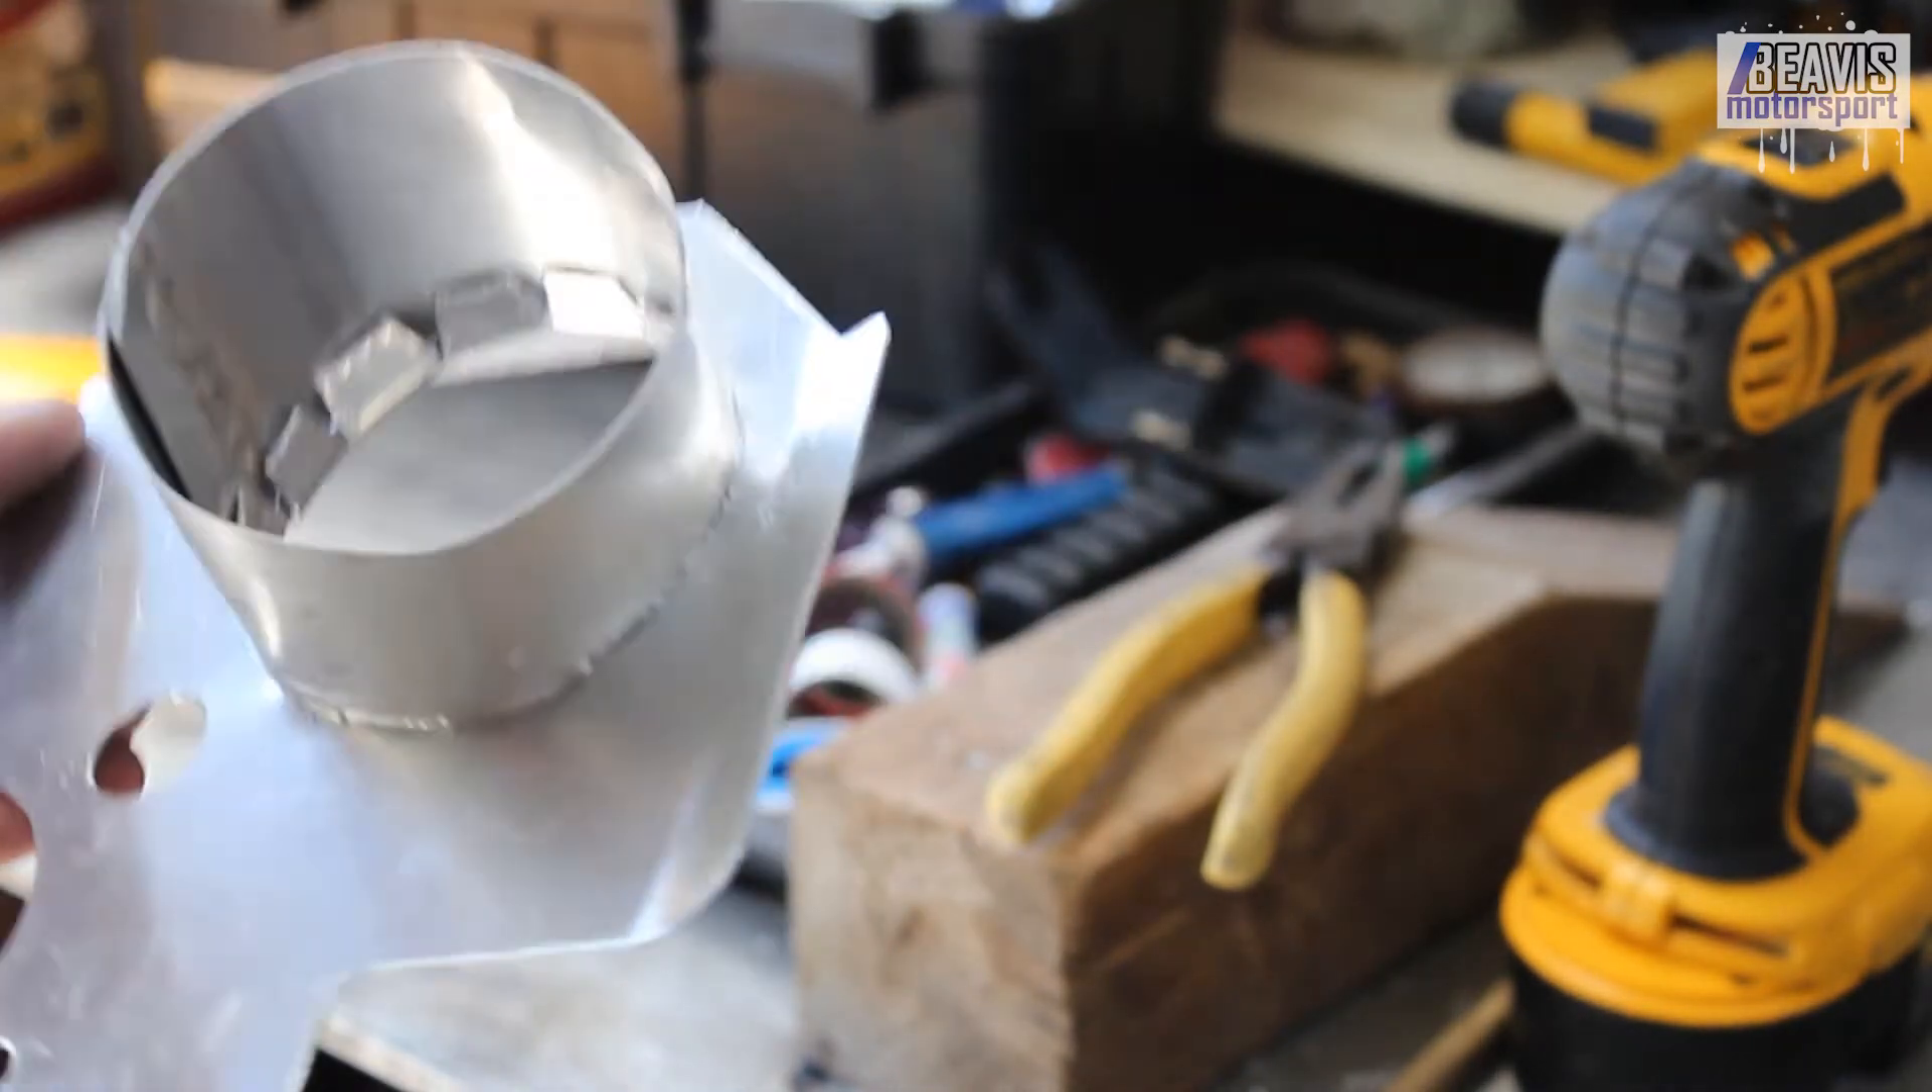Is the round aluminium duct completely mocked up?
Yes.